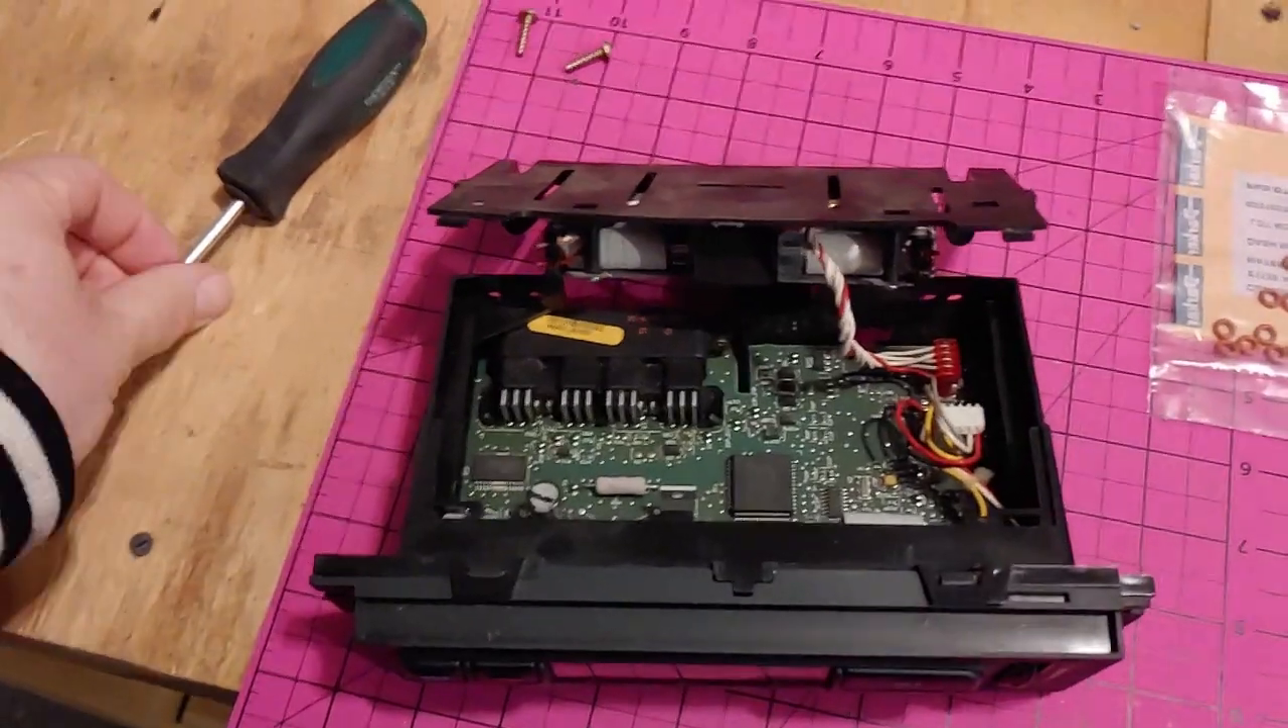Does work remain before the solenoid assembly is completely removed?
Yes.